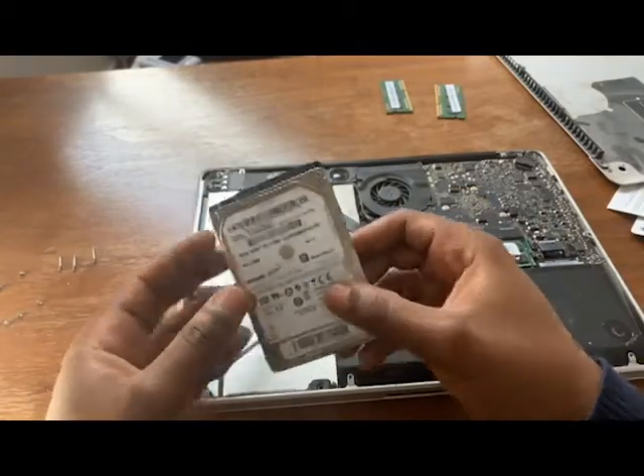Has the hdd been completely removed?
Yes.